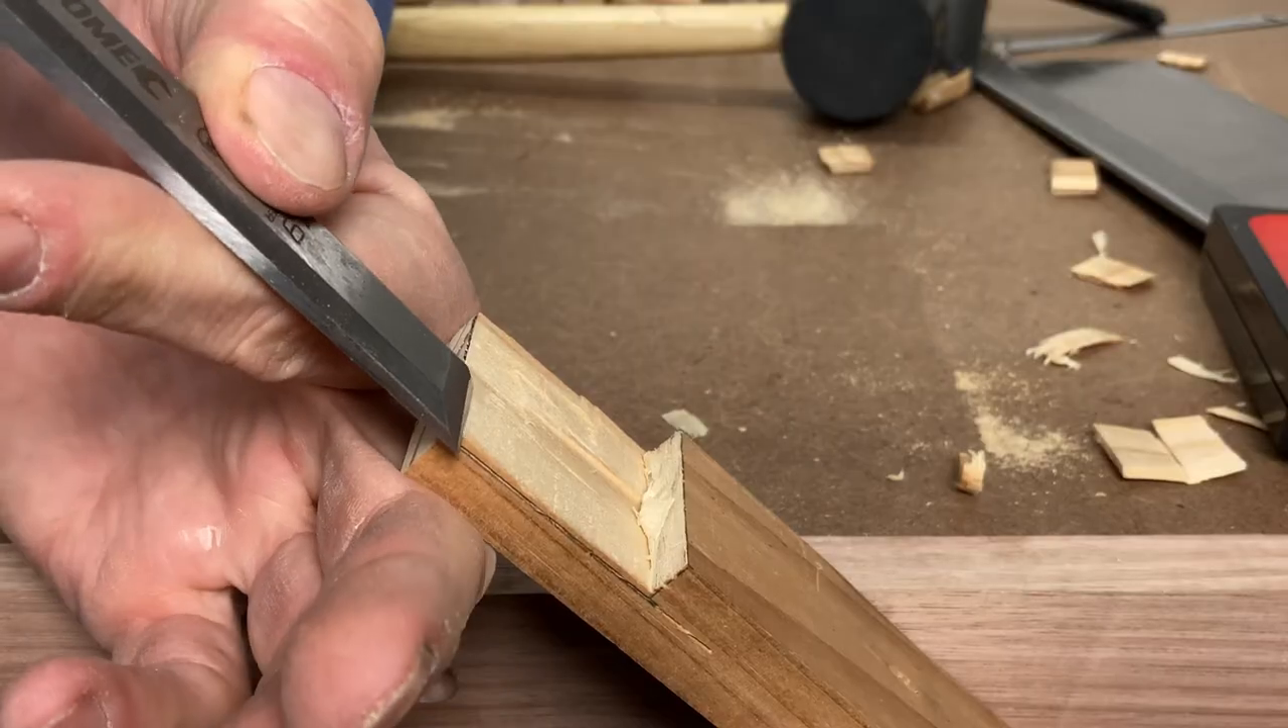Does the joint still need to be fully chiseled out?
Yes.